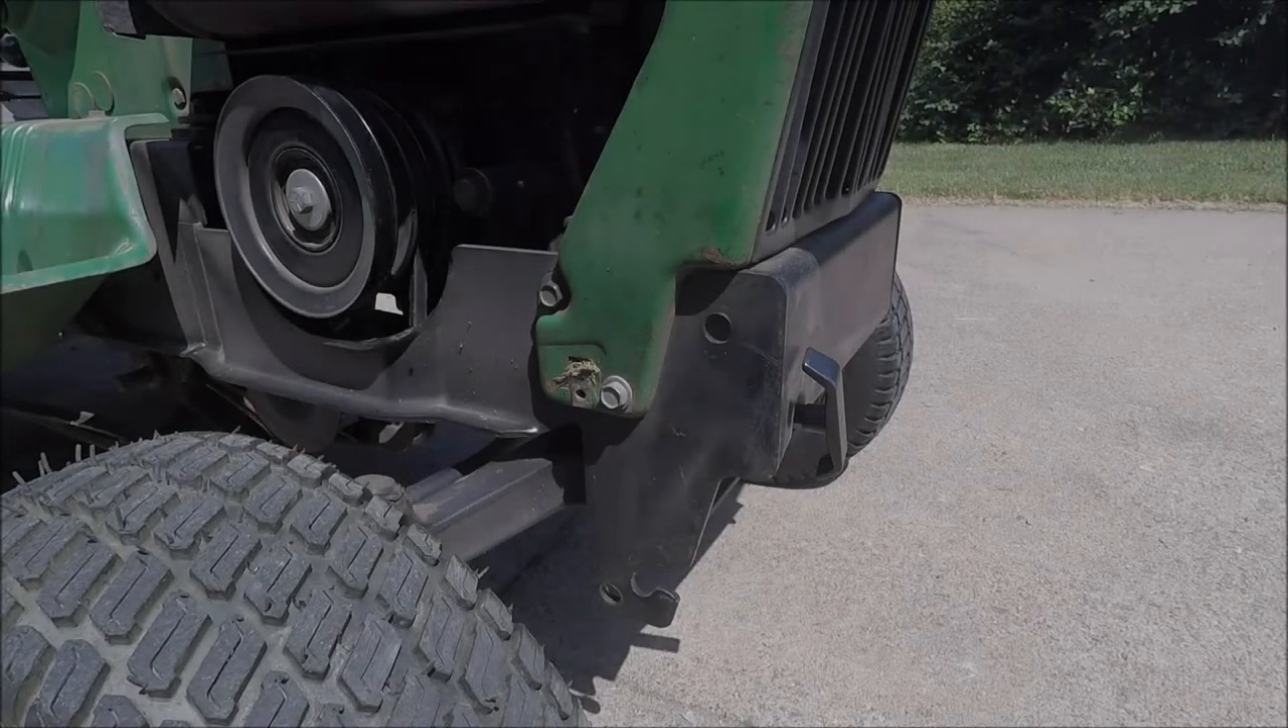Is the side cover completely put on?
No.